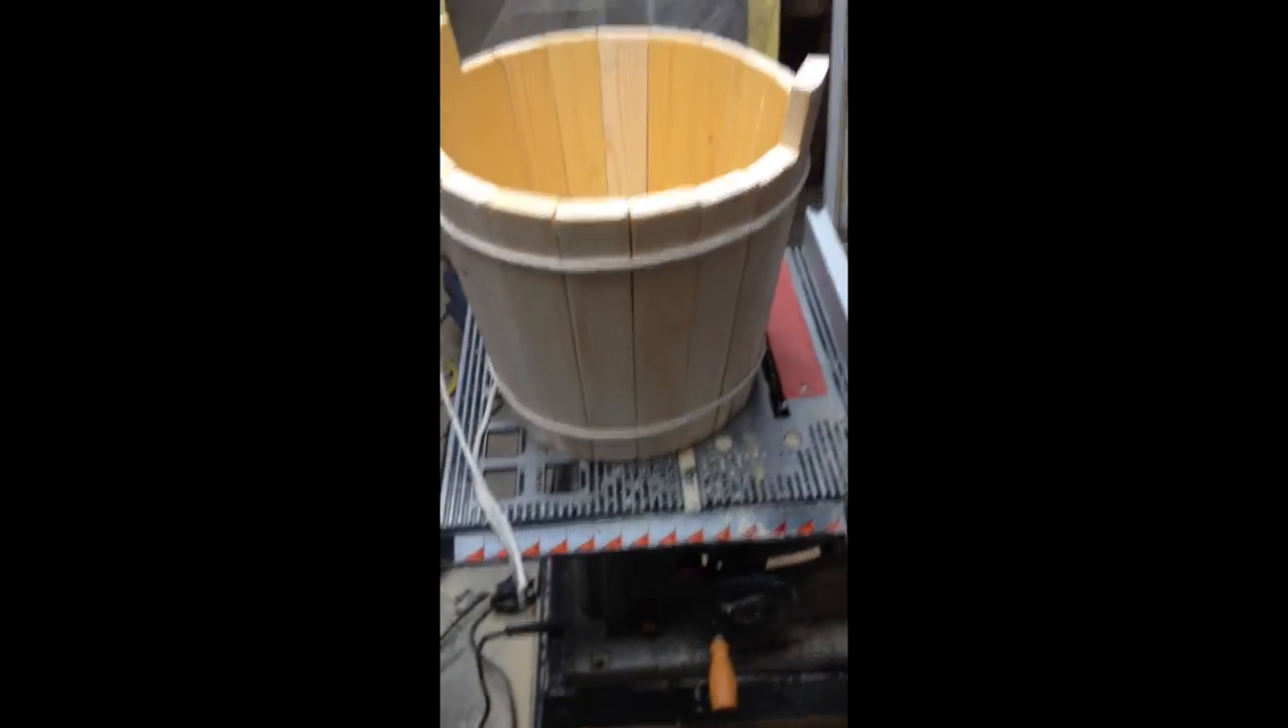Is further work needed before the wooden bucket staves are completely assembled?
No.